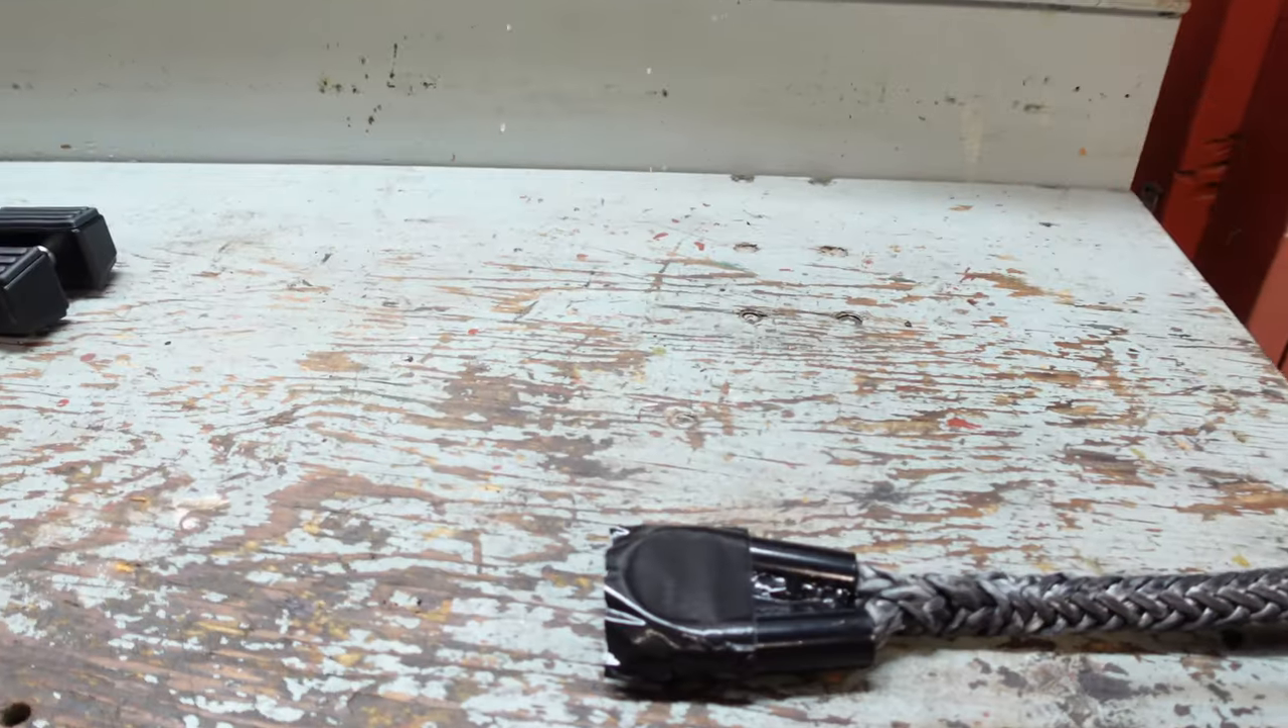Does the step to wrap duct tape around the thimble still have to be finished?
No.